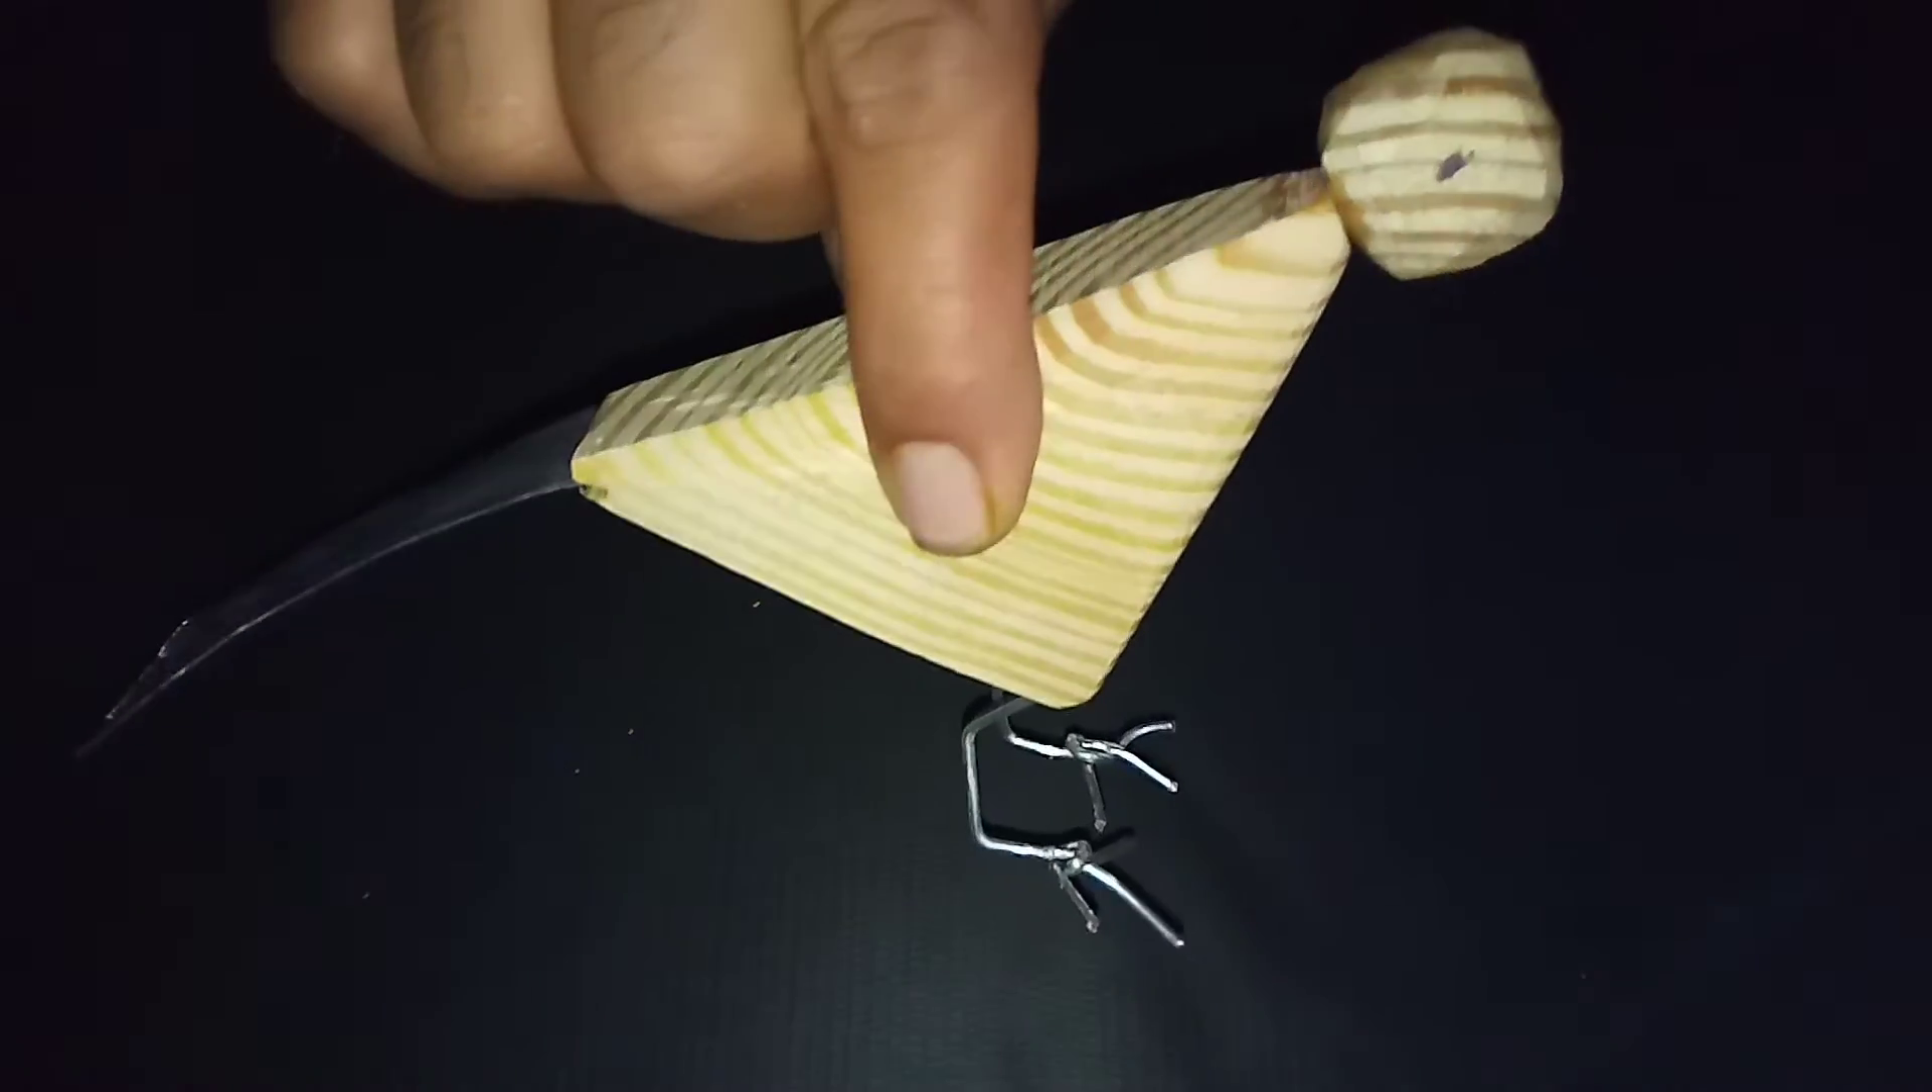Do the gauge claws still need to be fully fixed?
No.